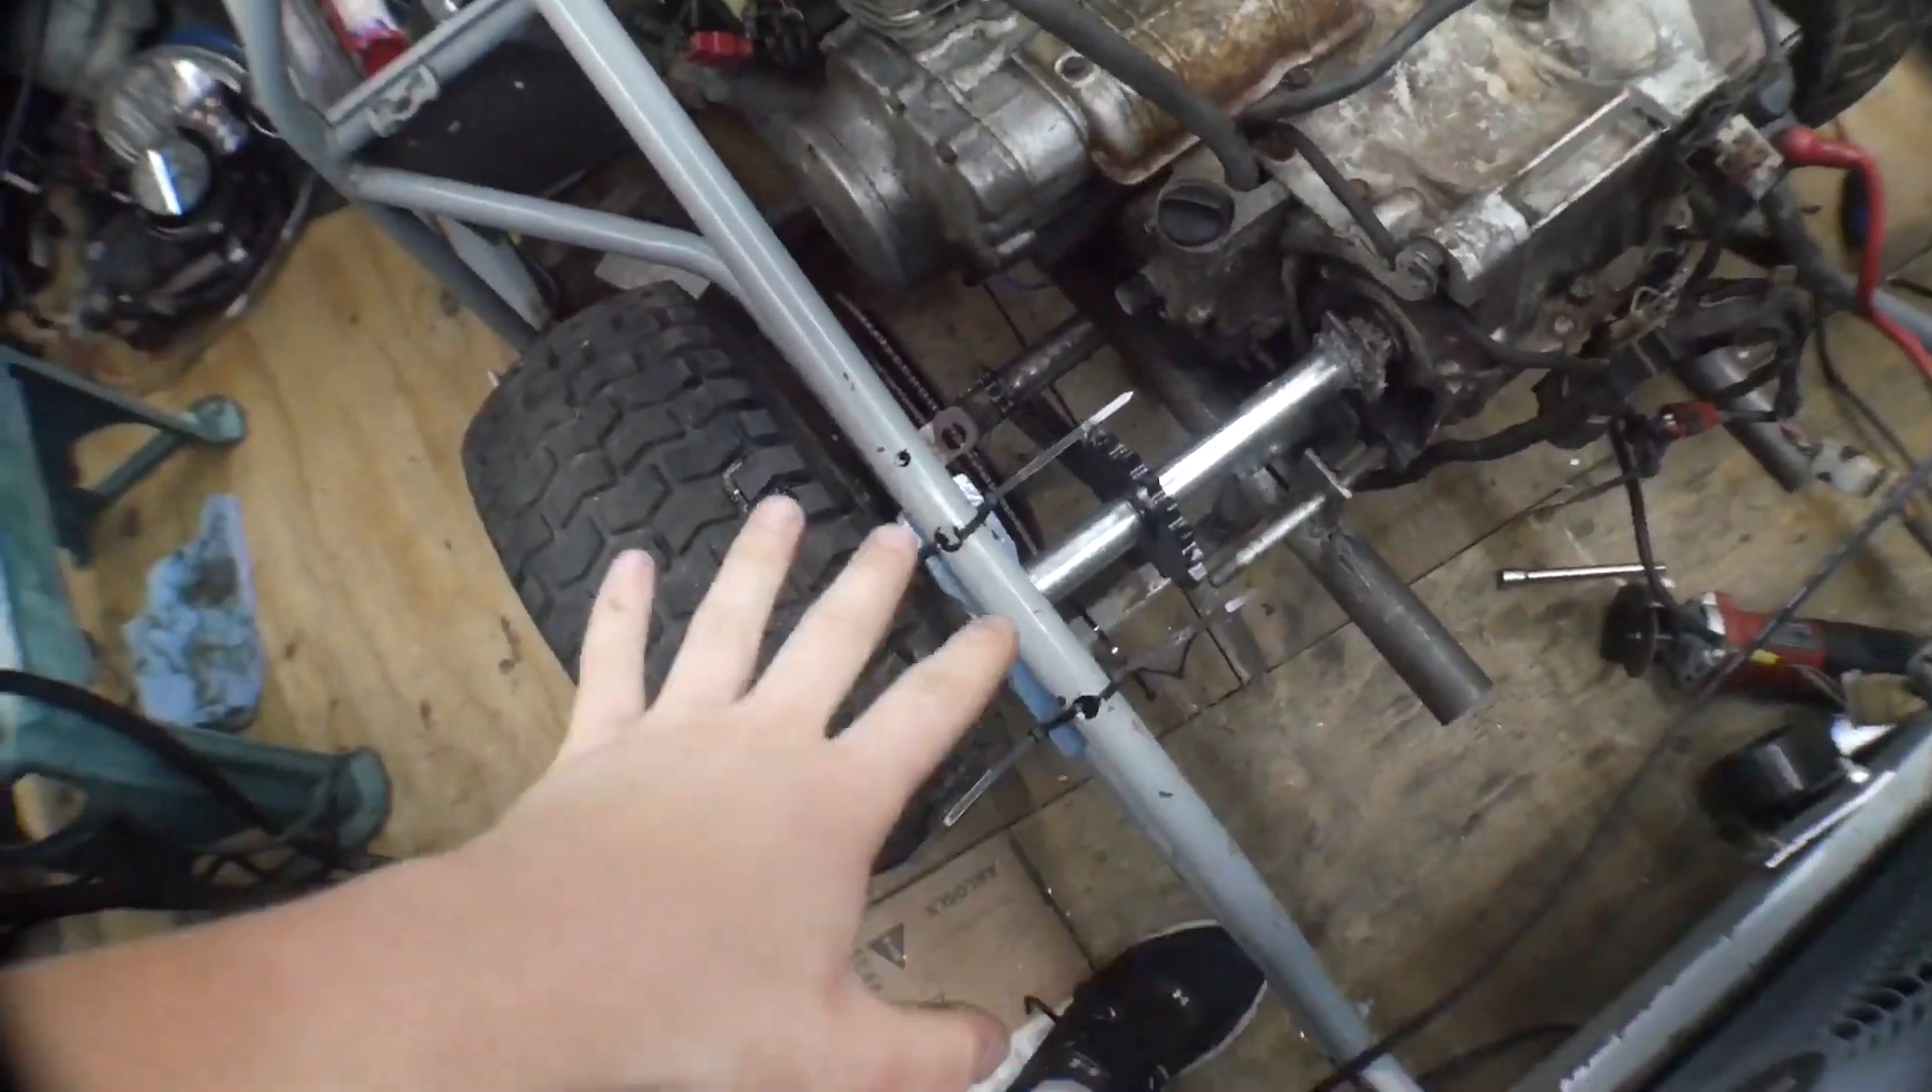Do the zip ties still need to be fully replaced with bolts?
Yes.